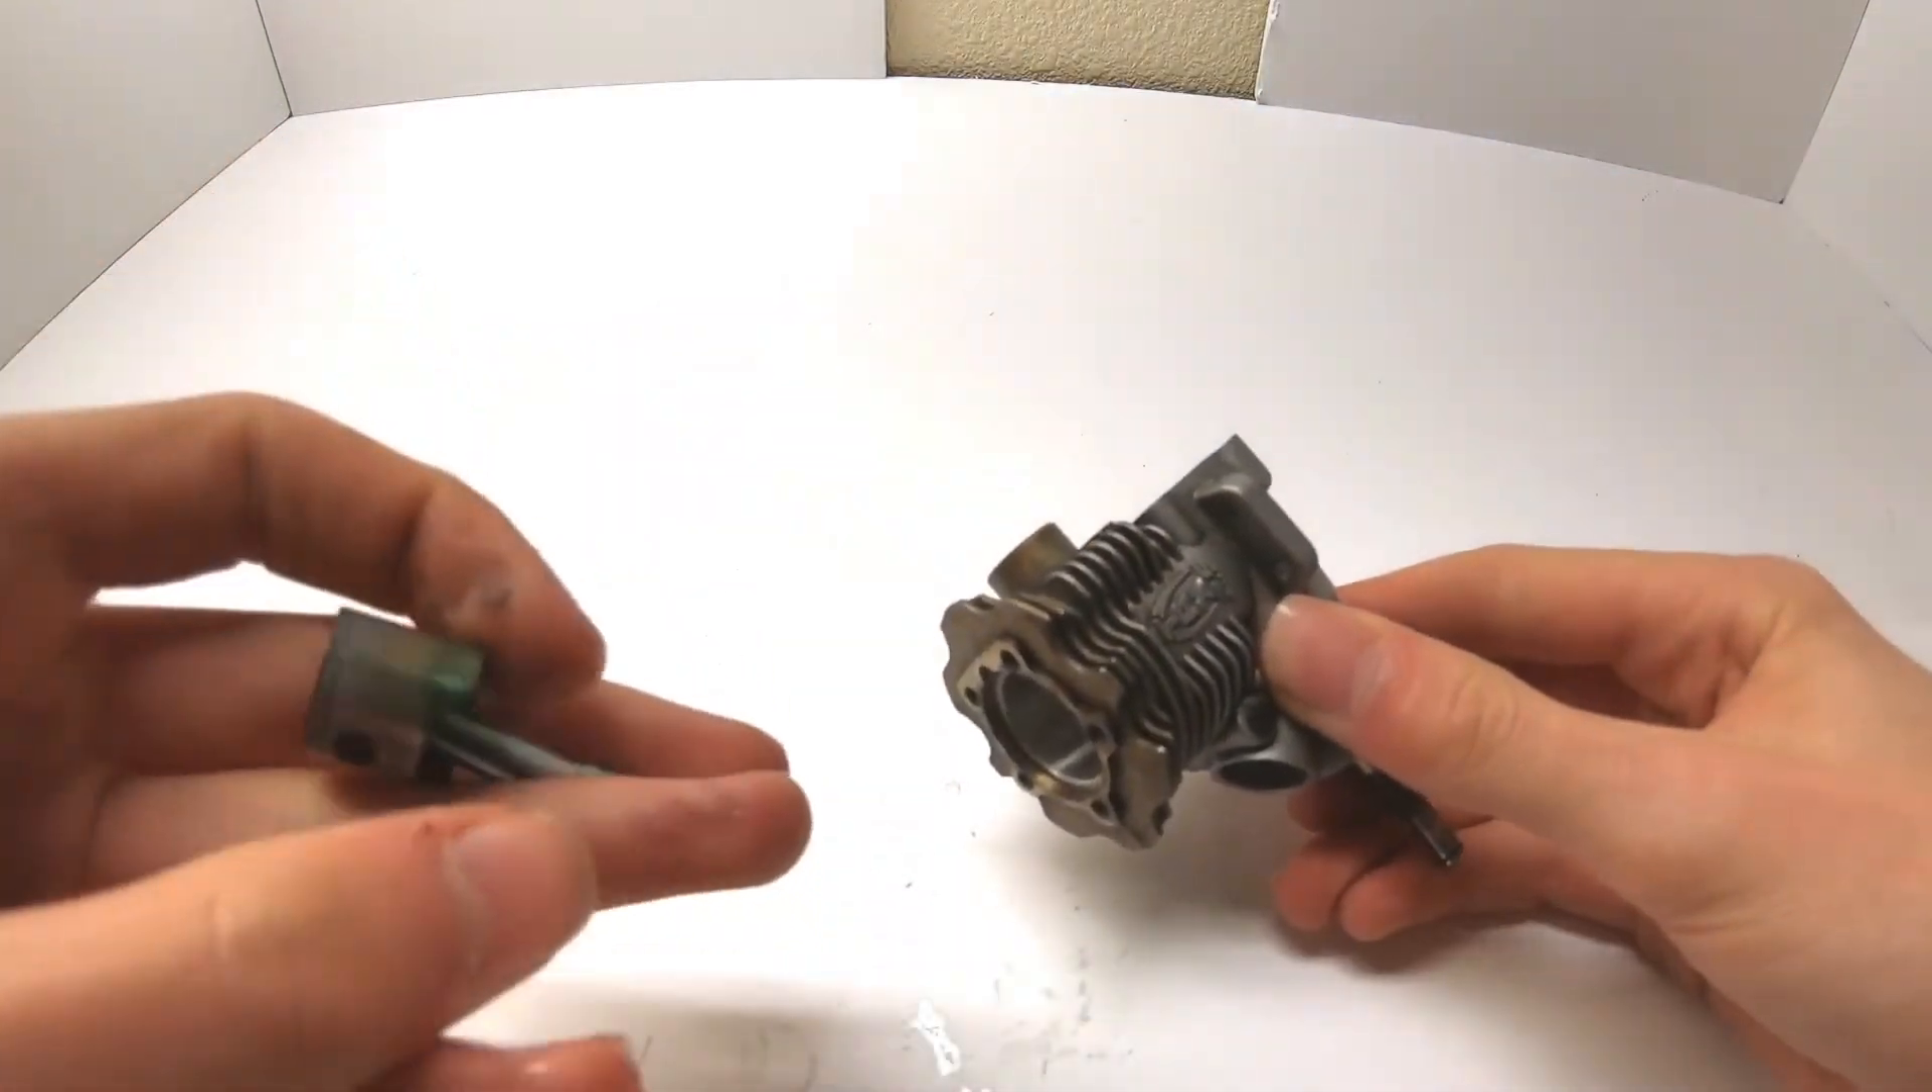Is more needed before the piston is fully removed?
No.